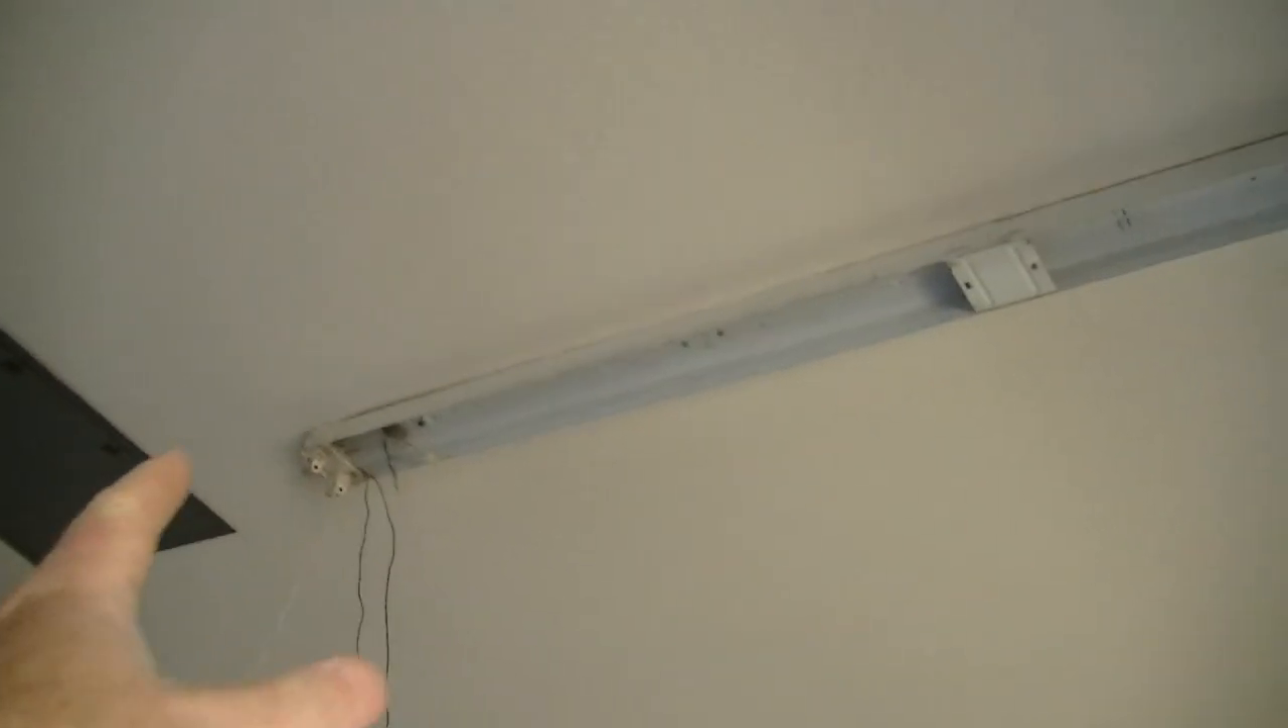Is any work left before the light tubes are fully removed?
No.